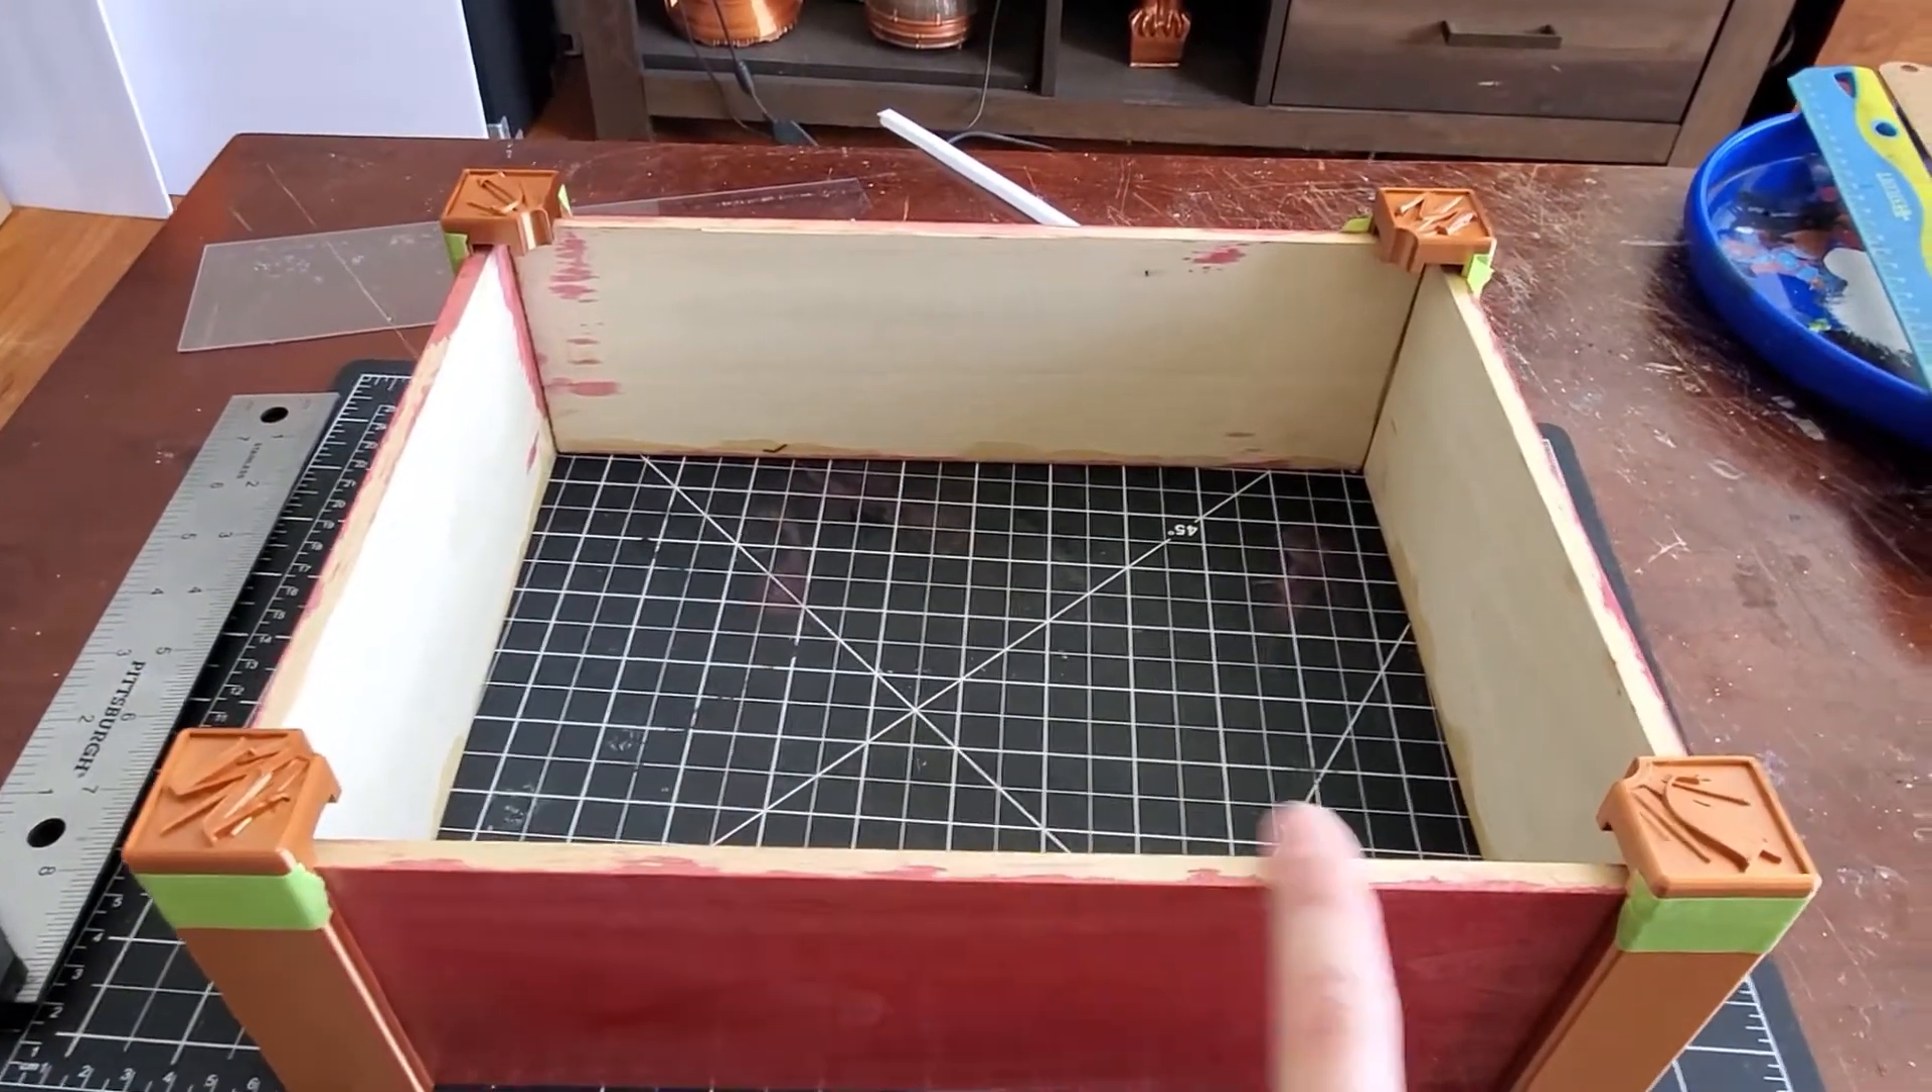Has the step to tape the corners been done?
Yes.